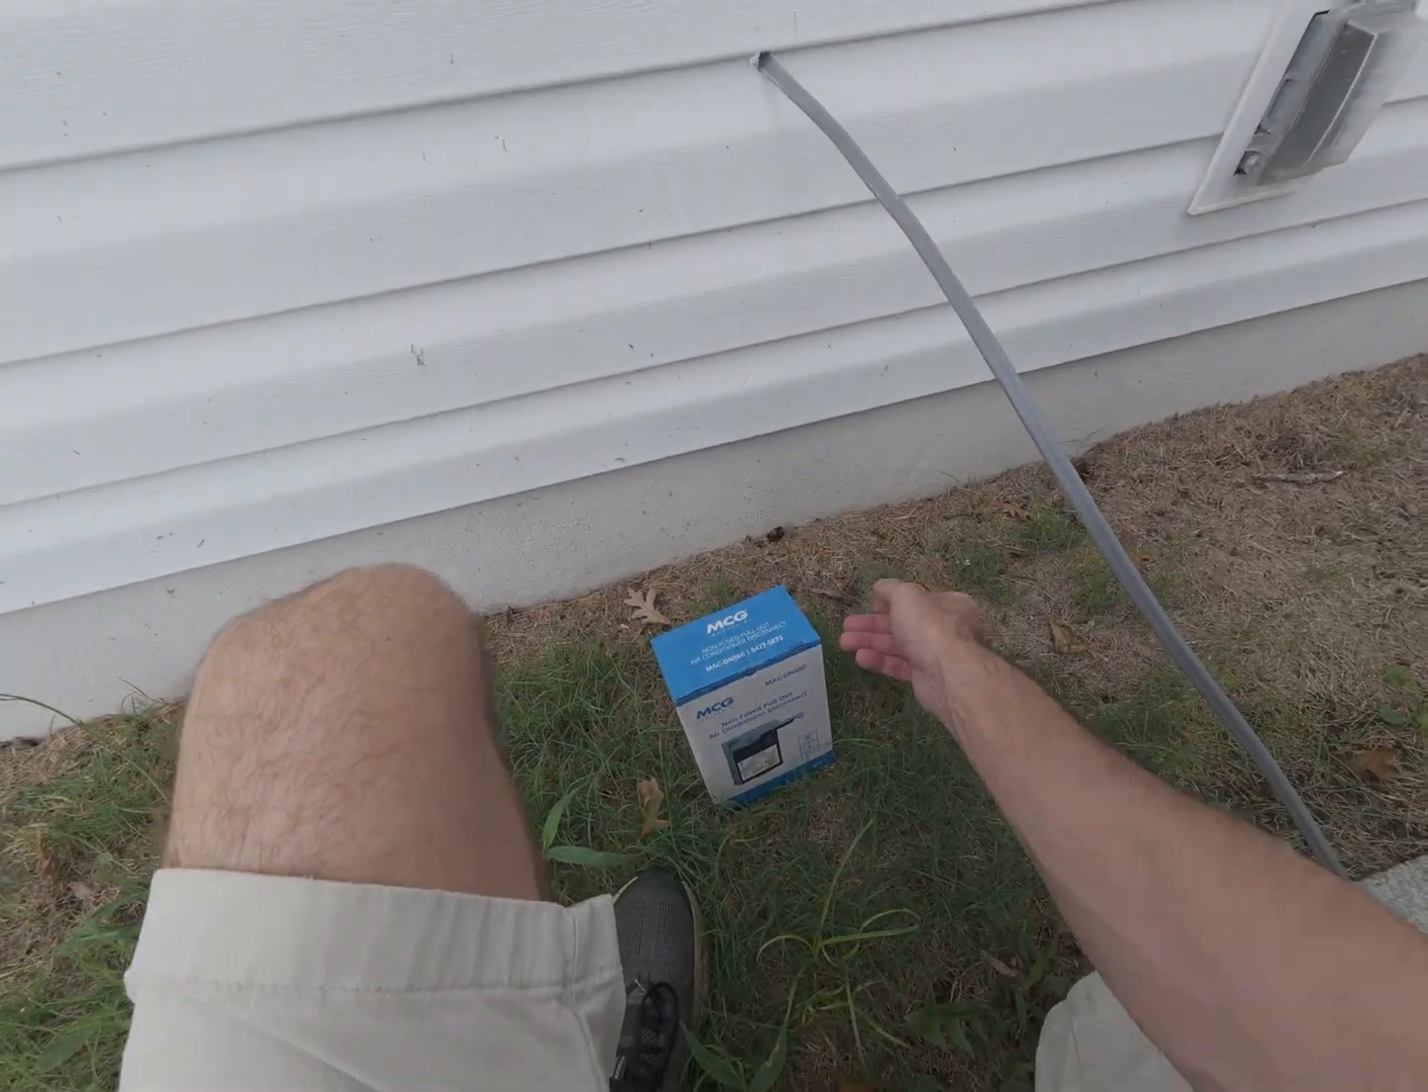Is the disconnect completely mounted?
No.